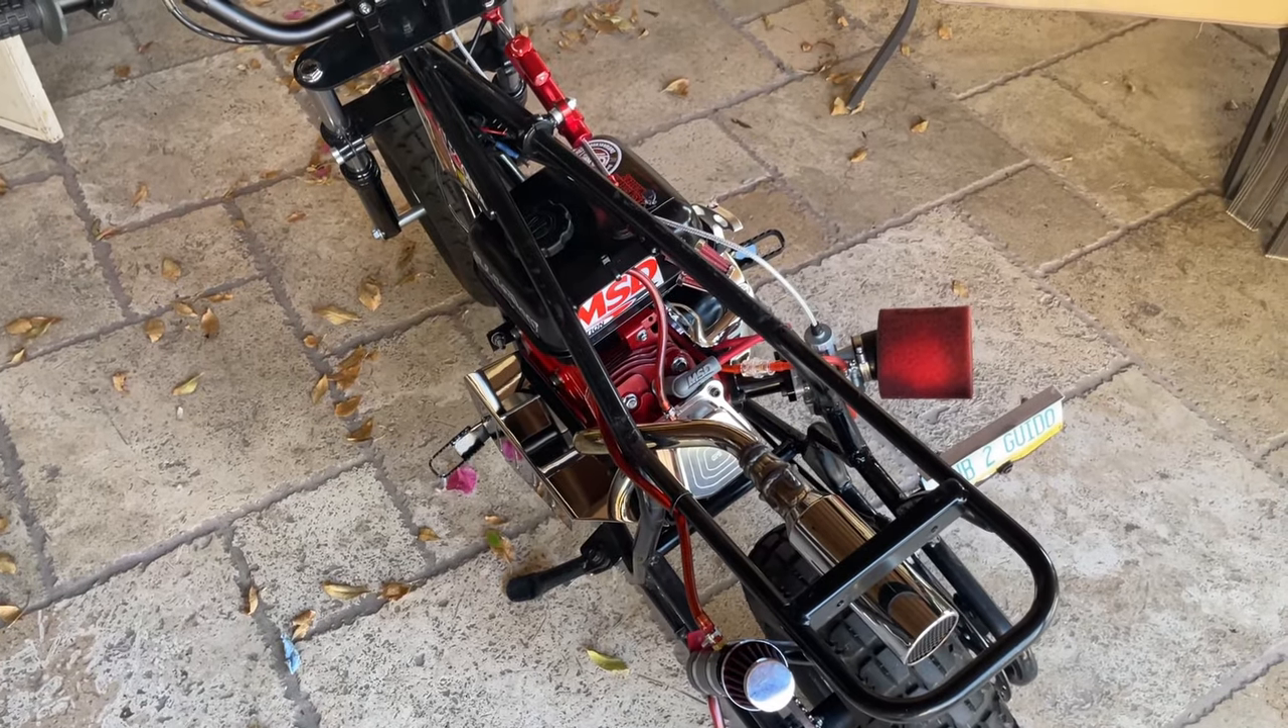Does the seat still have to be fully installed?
Yes.